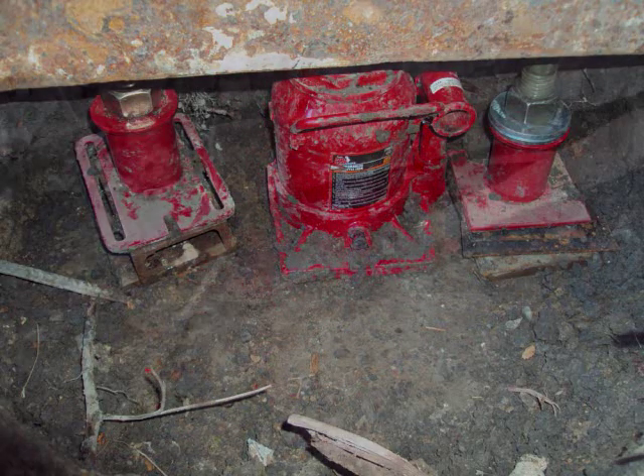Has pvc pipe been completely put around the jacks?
No.